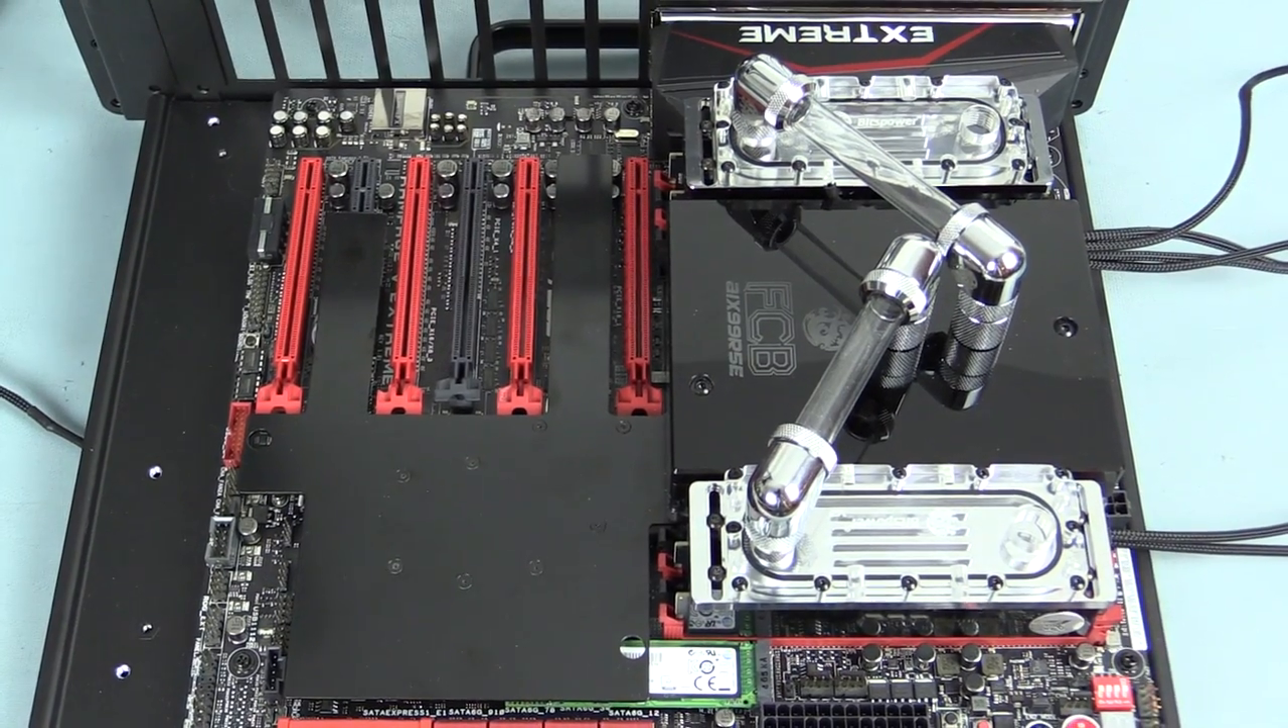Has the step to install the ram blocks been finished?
Yes.